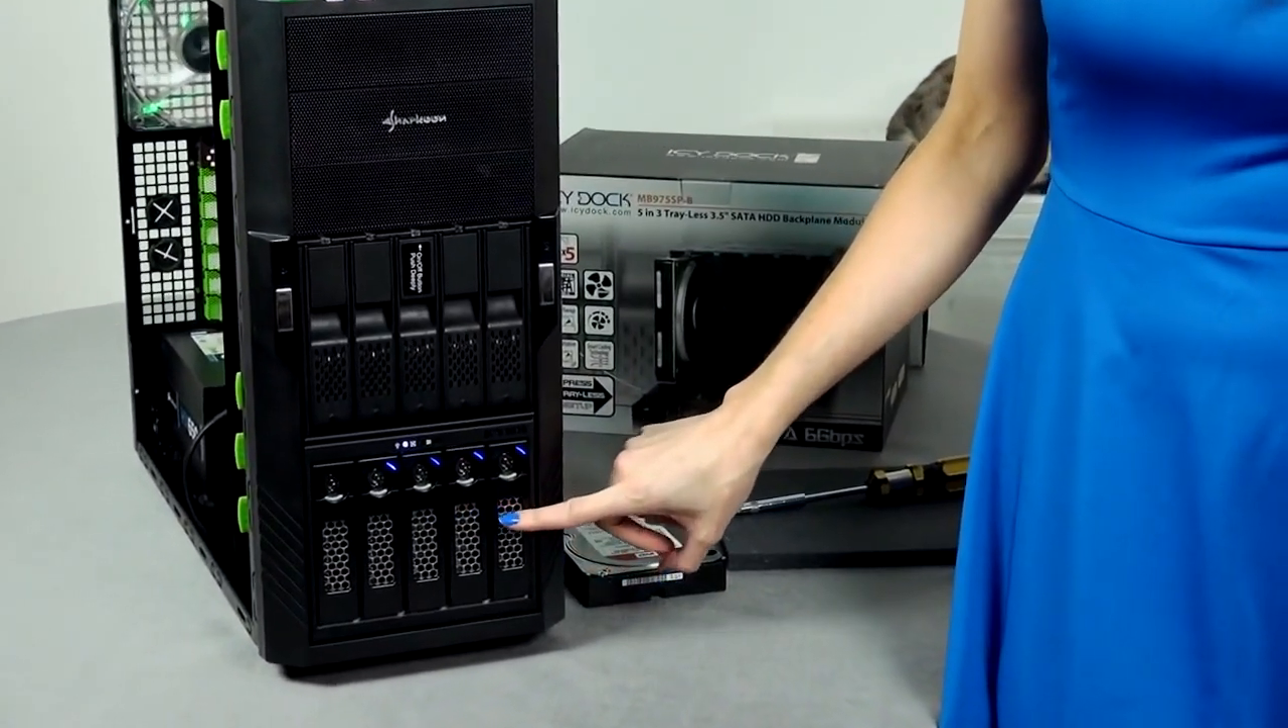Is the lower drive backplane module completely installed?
Yes.